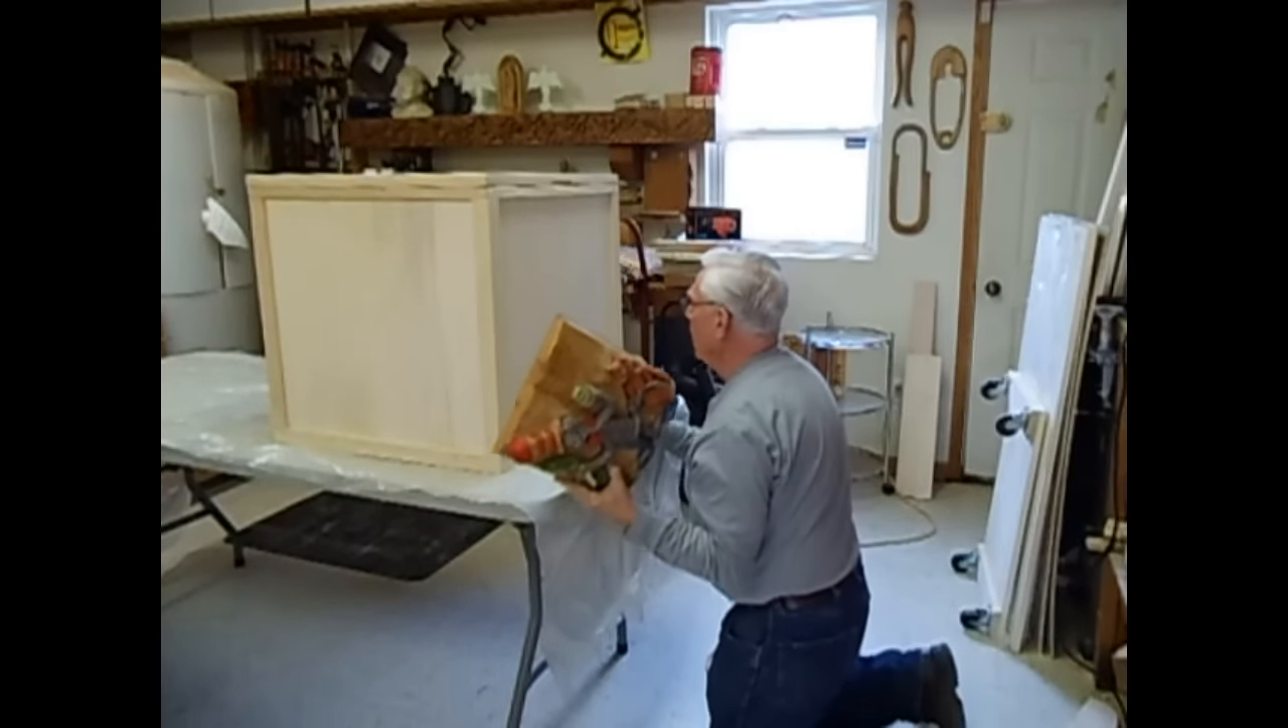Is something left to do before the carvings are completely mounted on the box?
Yes.